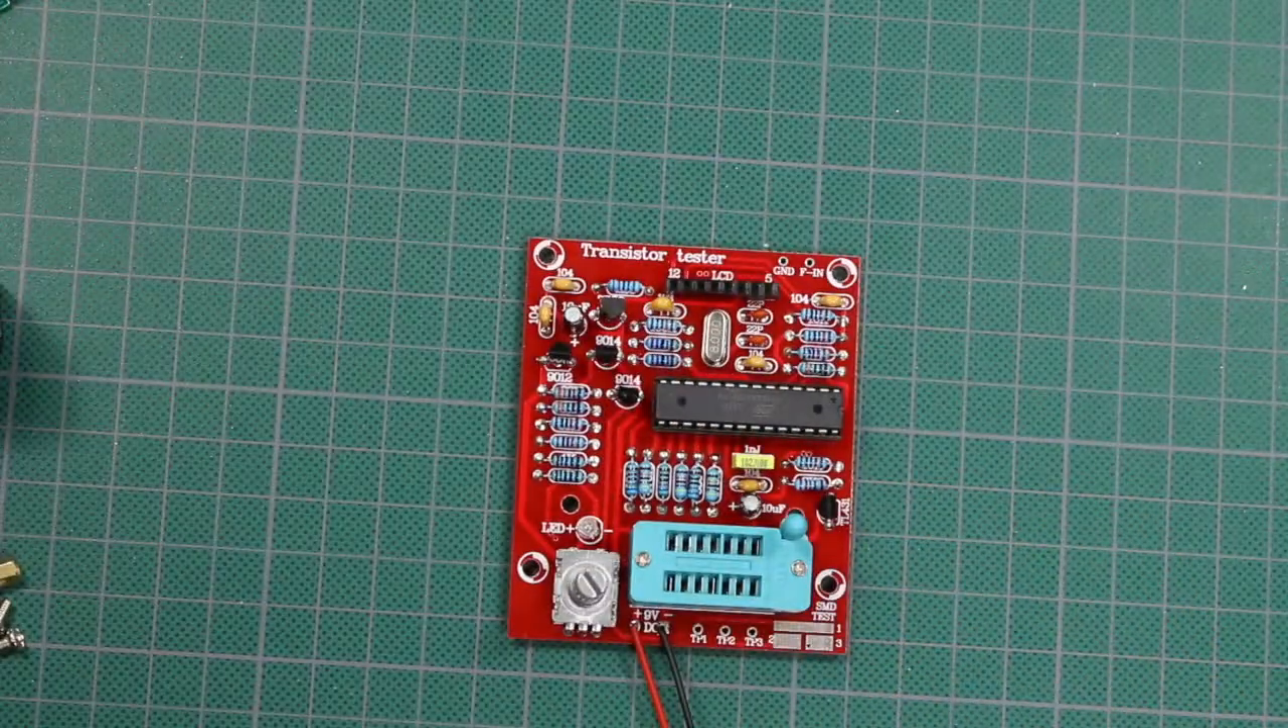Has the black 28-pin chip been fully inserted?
Yes.